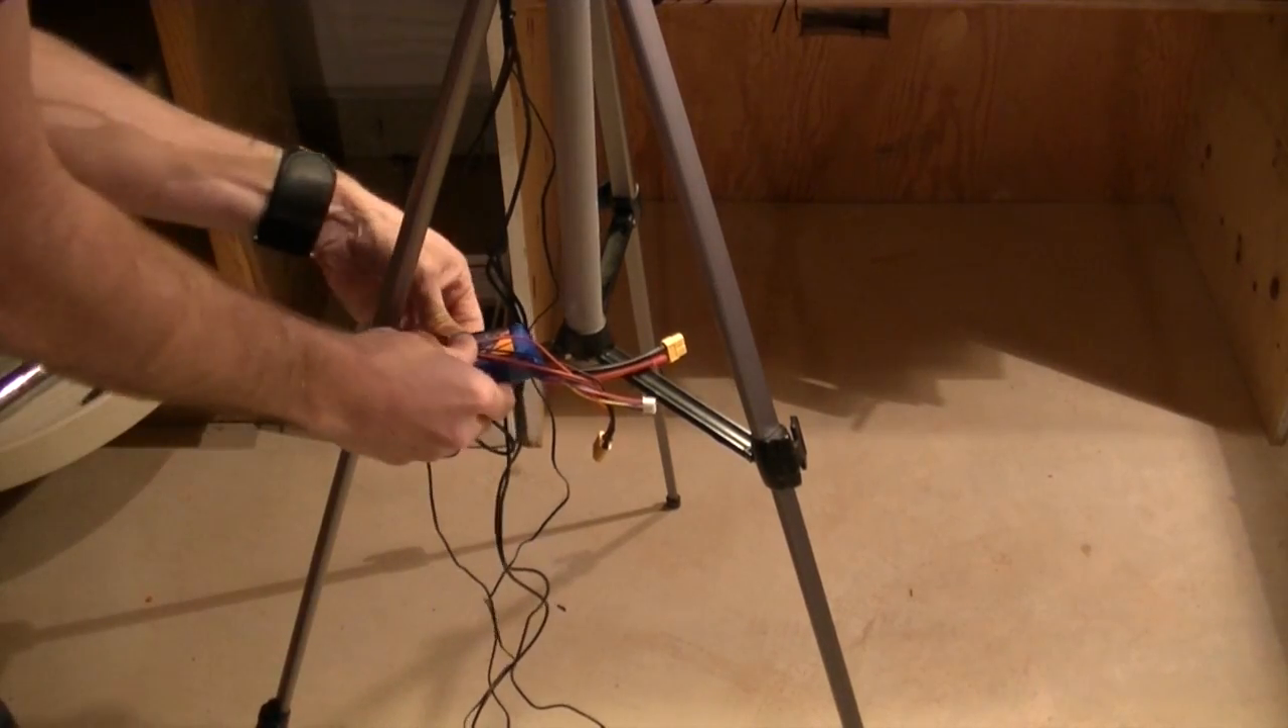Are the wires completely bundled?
No.